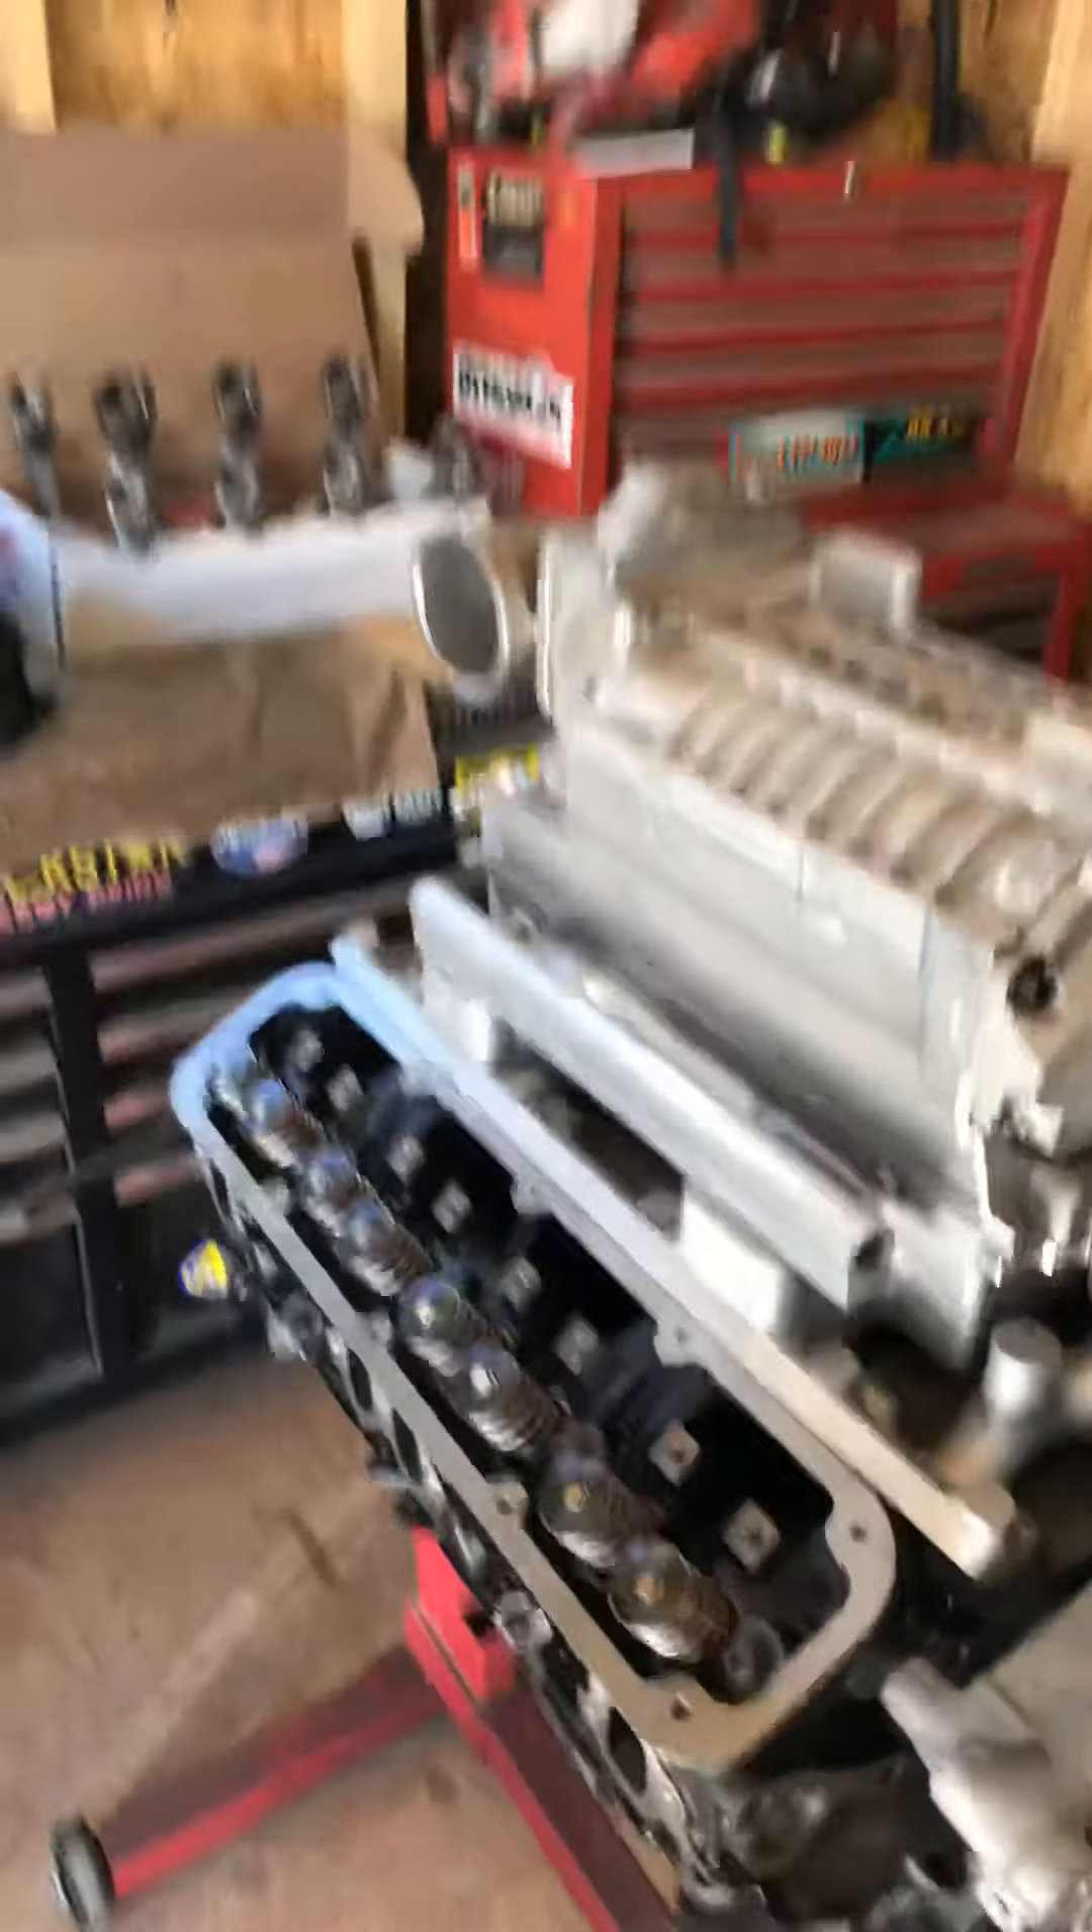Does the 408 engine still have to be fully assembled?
Yes.